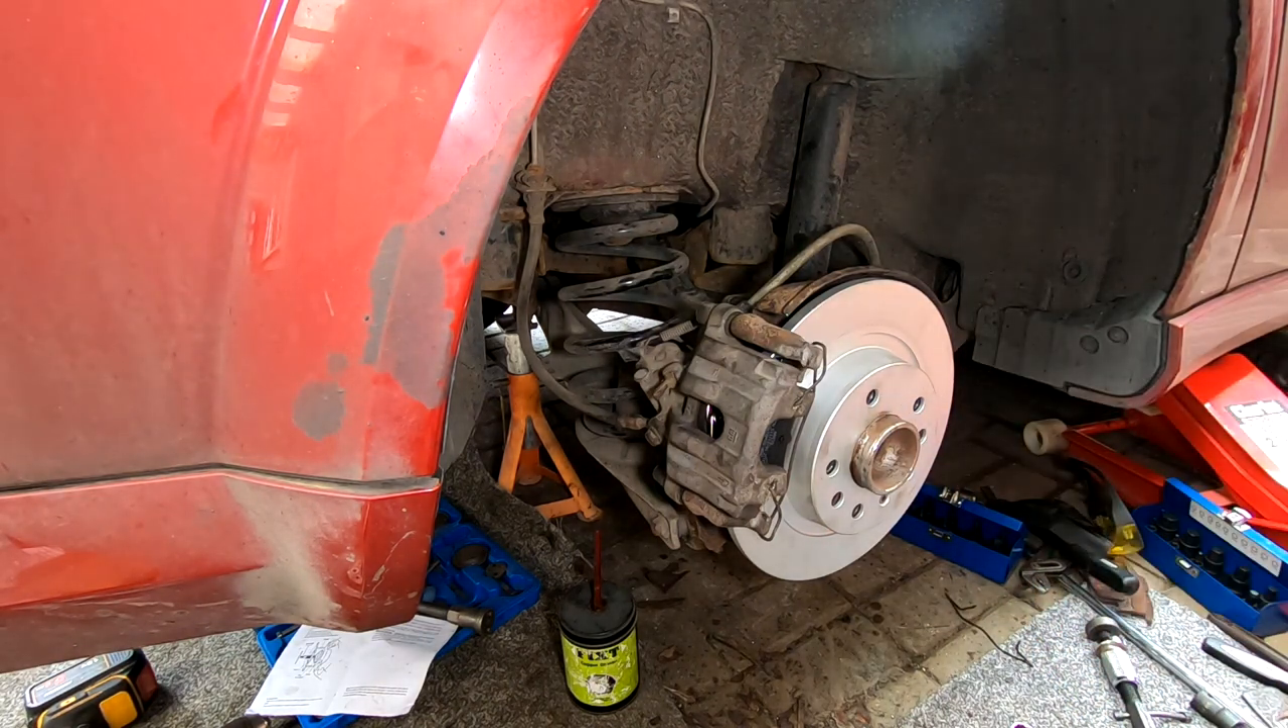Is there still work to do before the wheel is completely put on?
Yes.